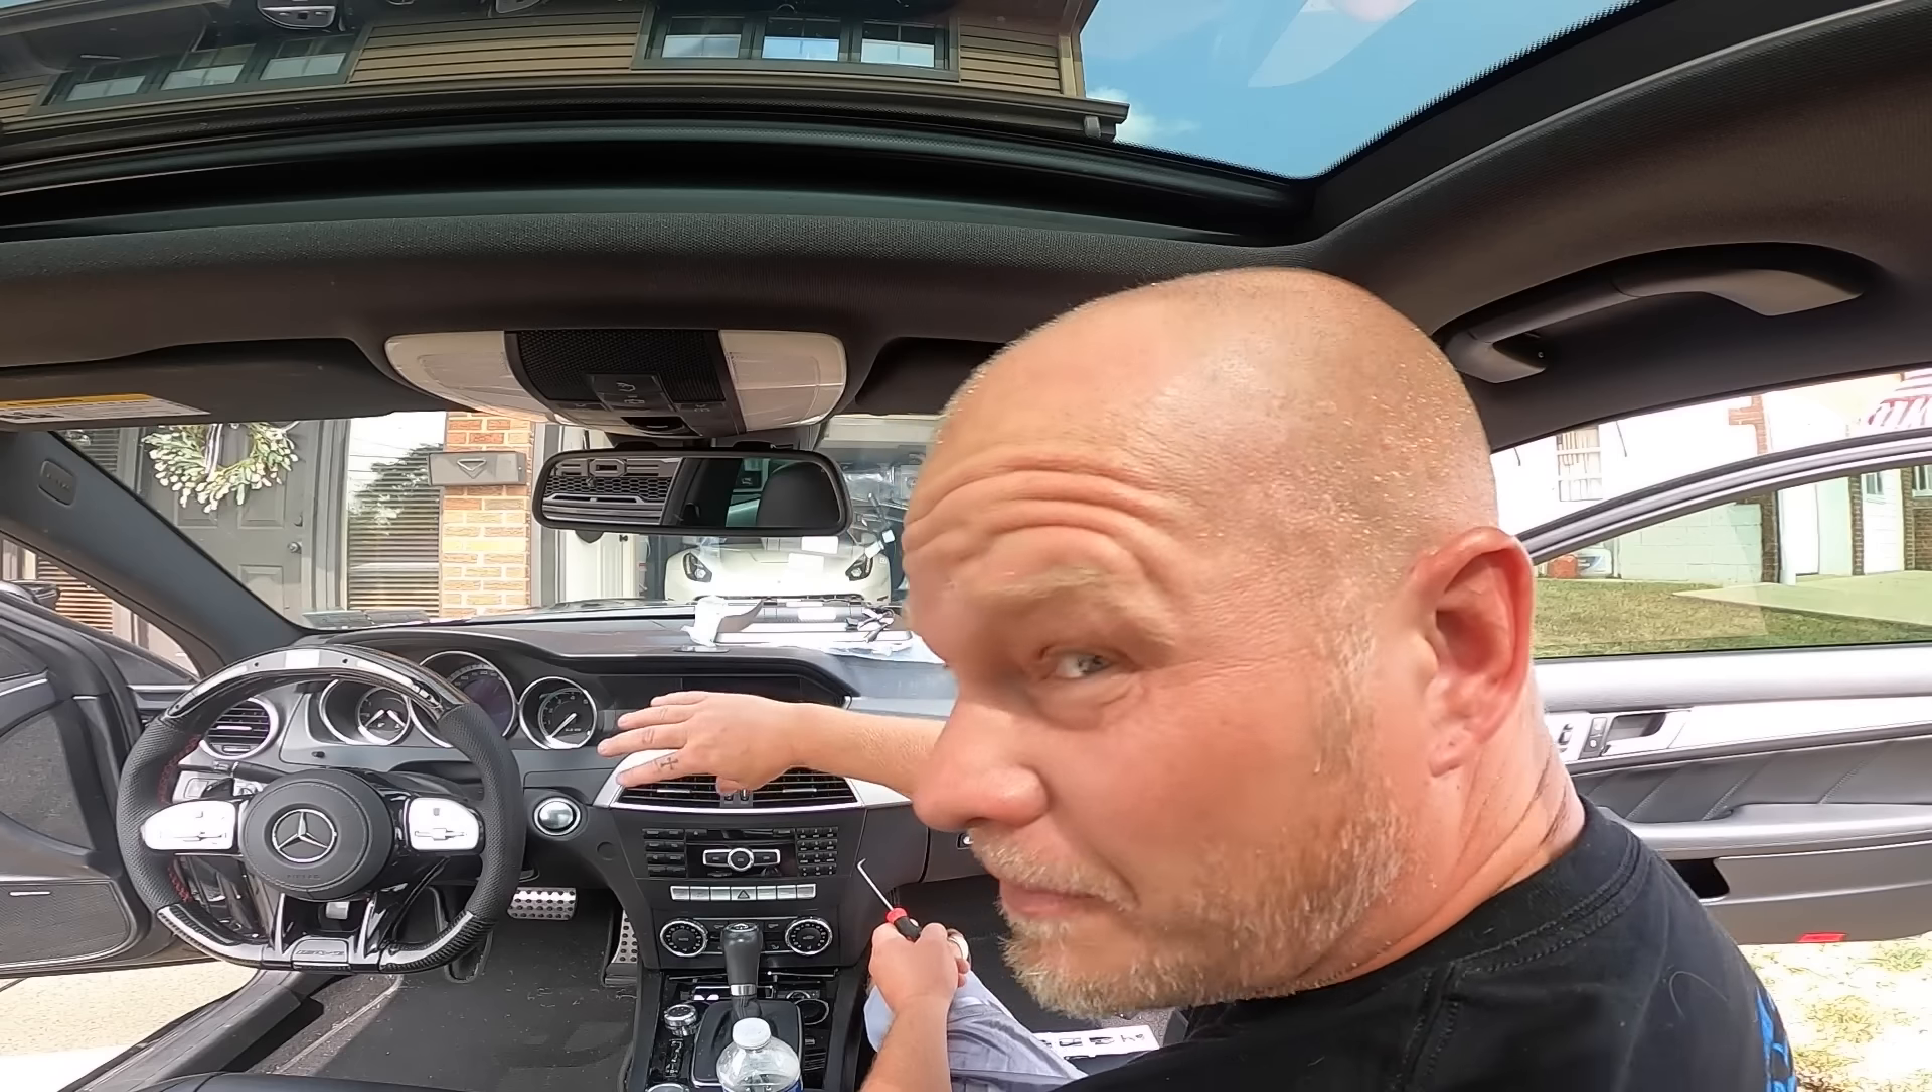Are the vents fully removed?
No.